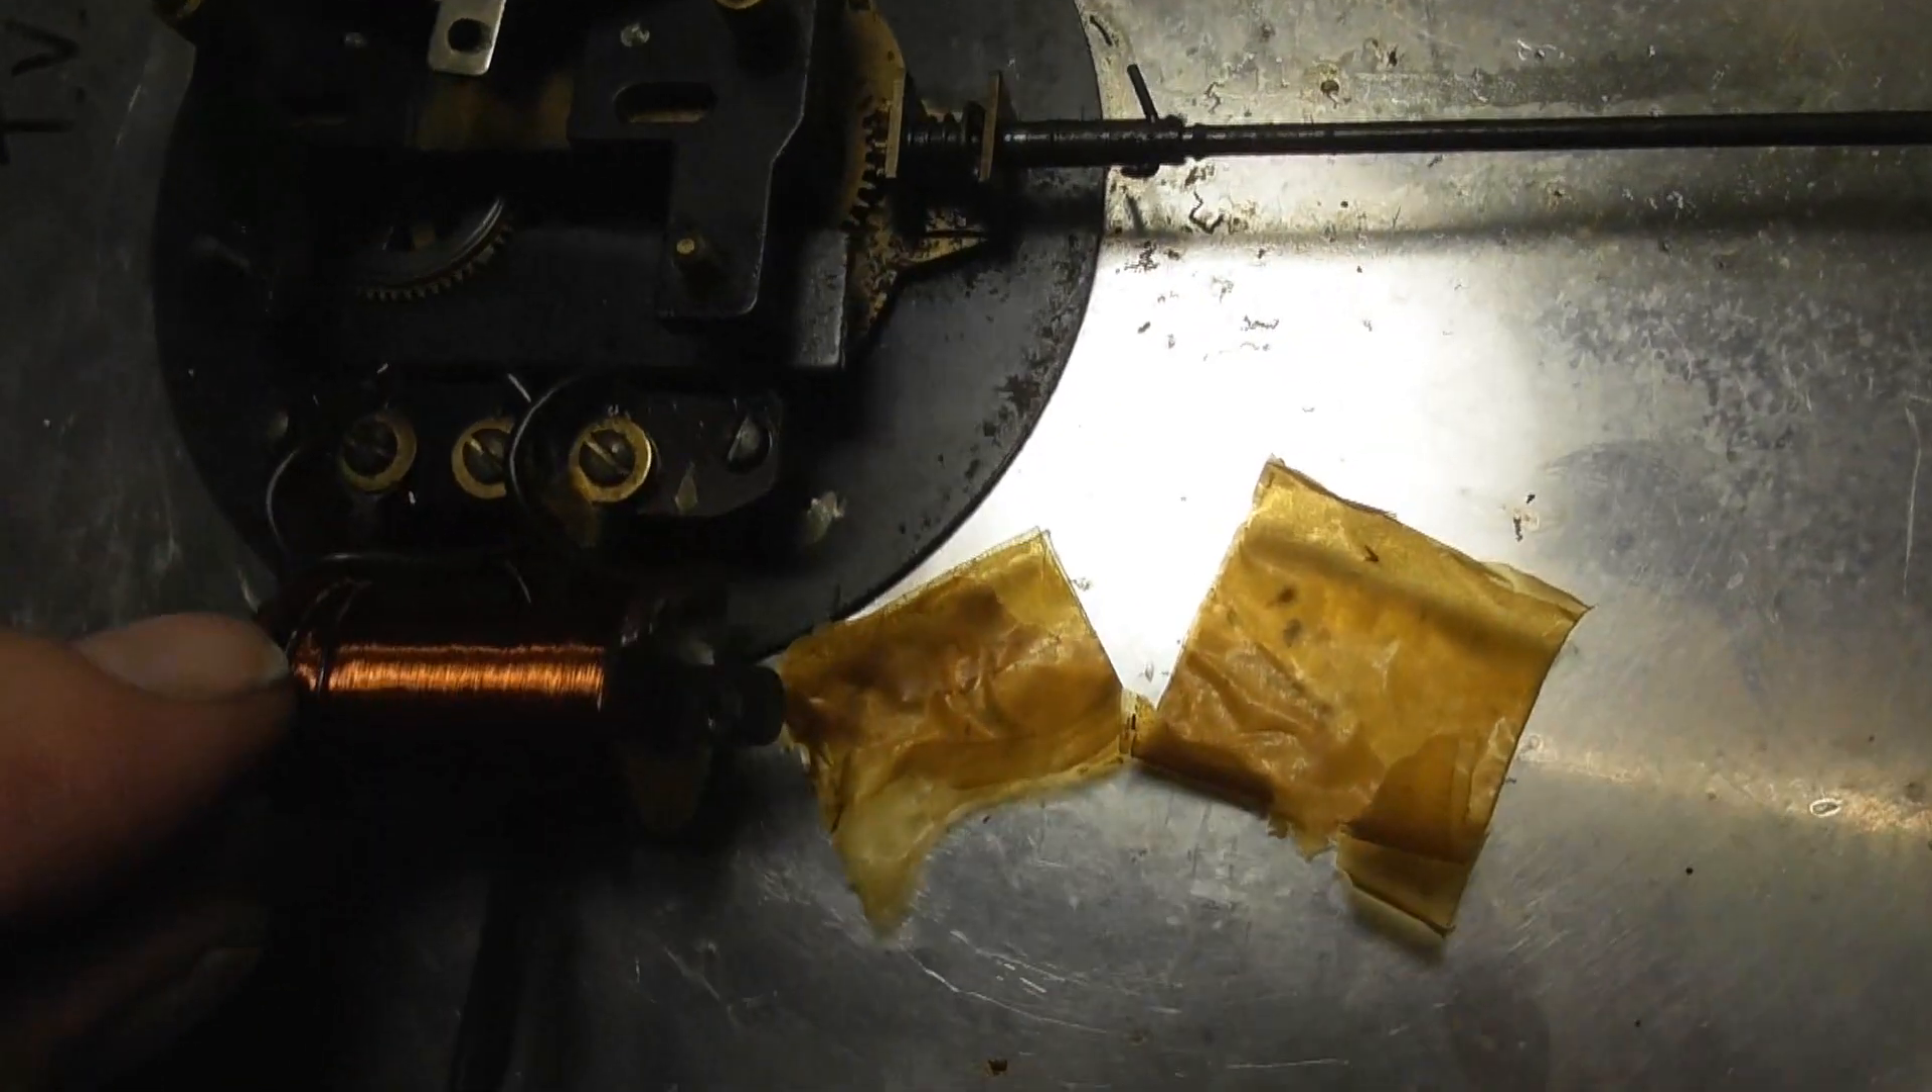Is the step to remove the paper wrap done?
Yes.